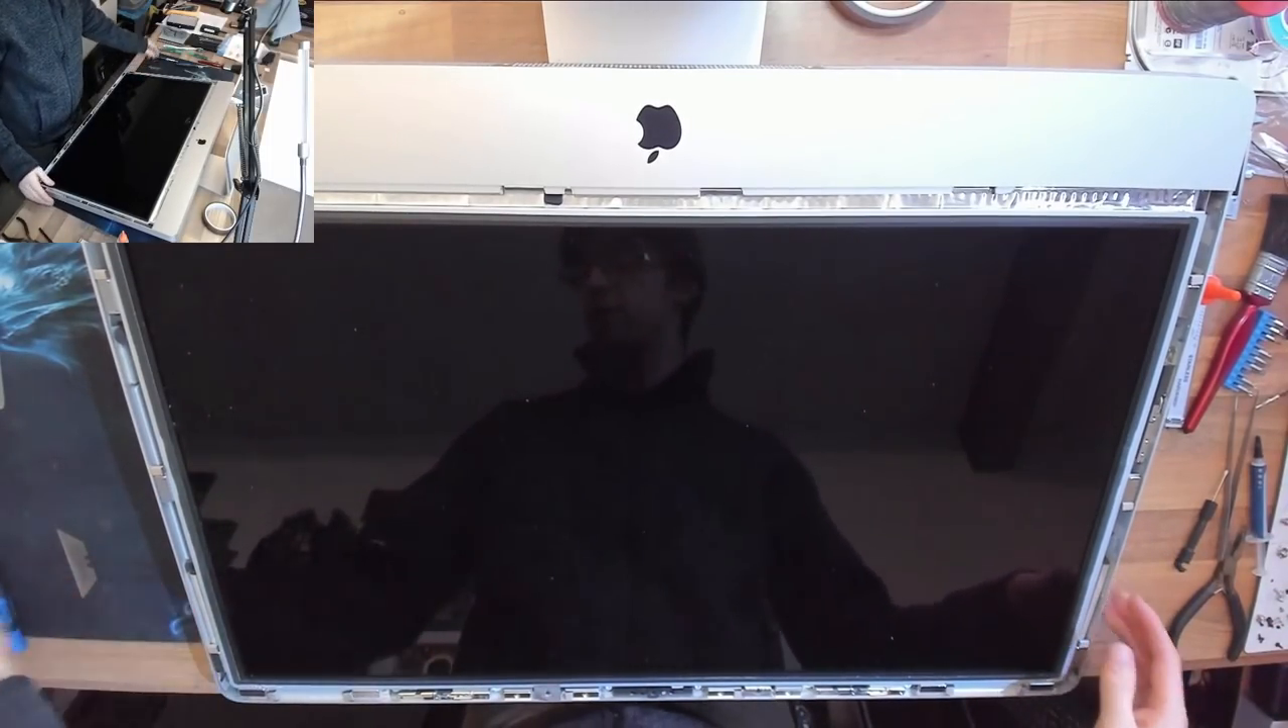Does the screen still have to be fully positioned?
No.